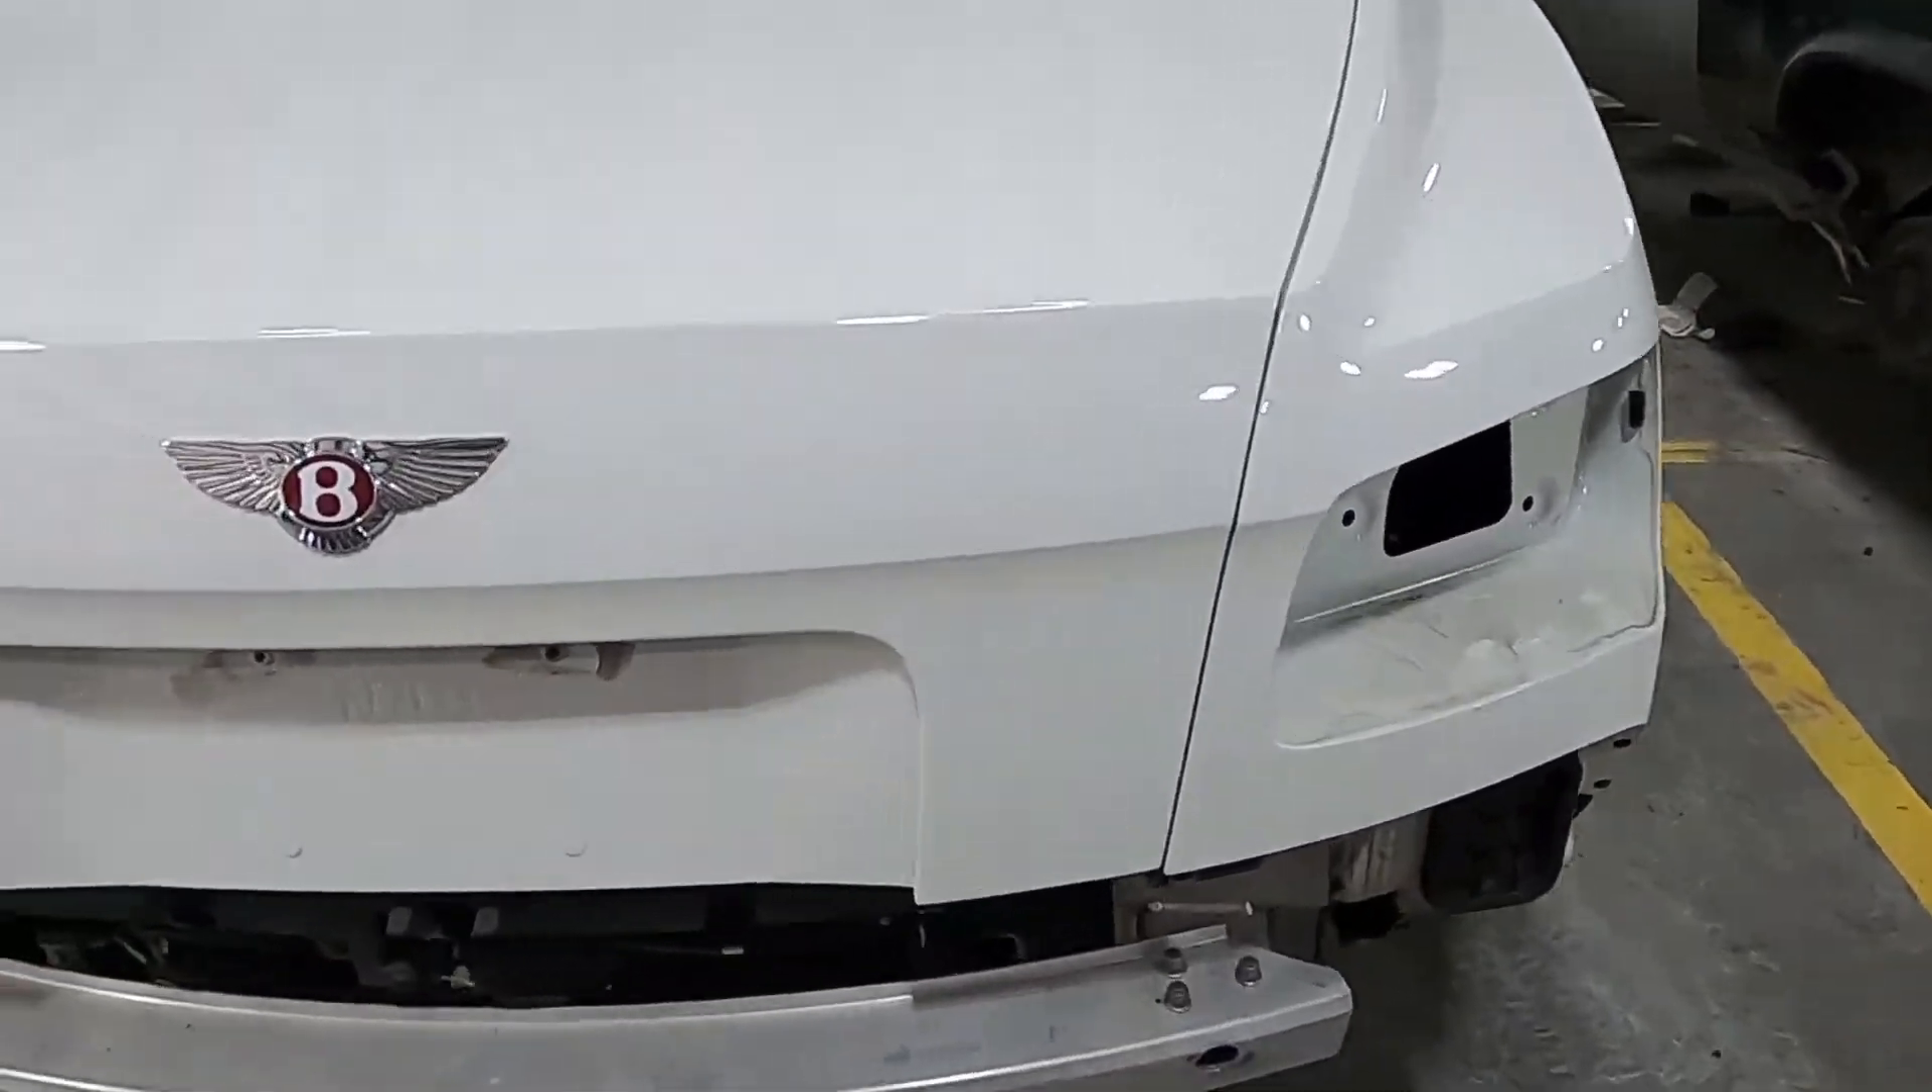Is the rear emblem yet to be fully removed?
Yes.